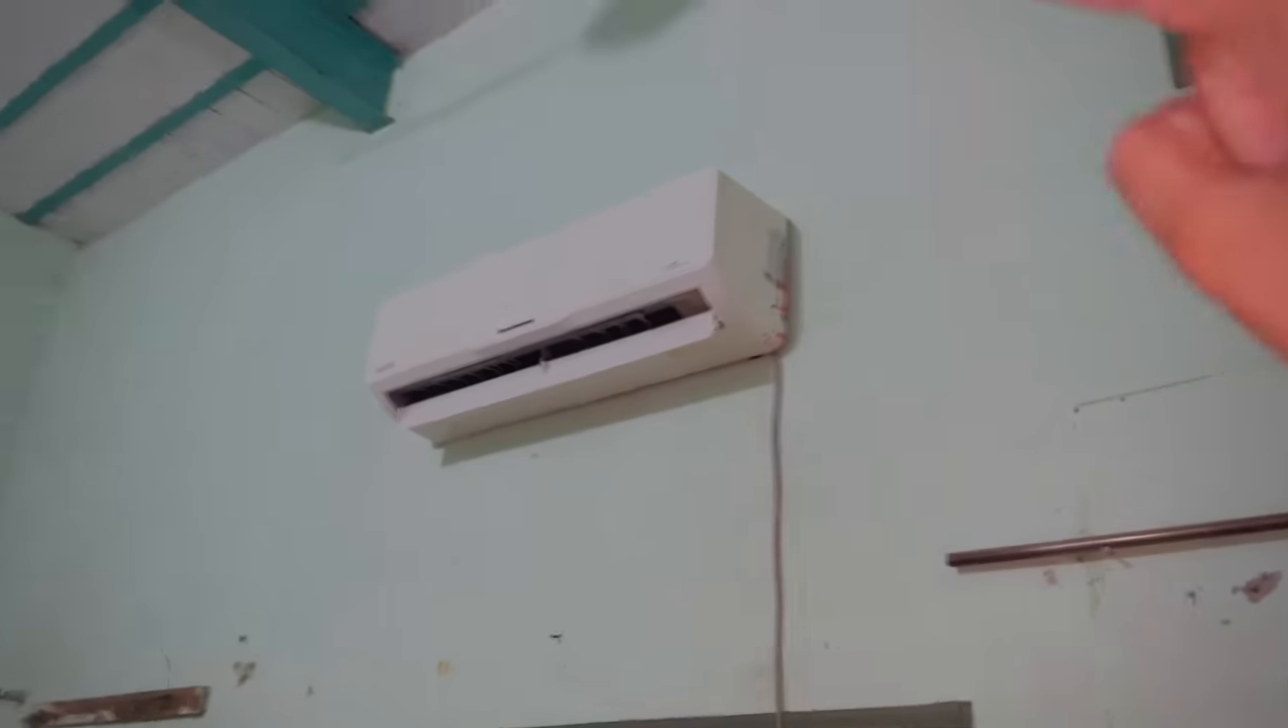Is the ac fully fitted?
Yes.